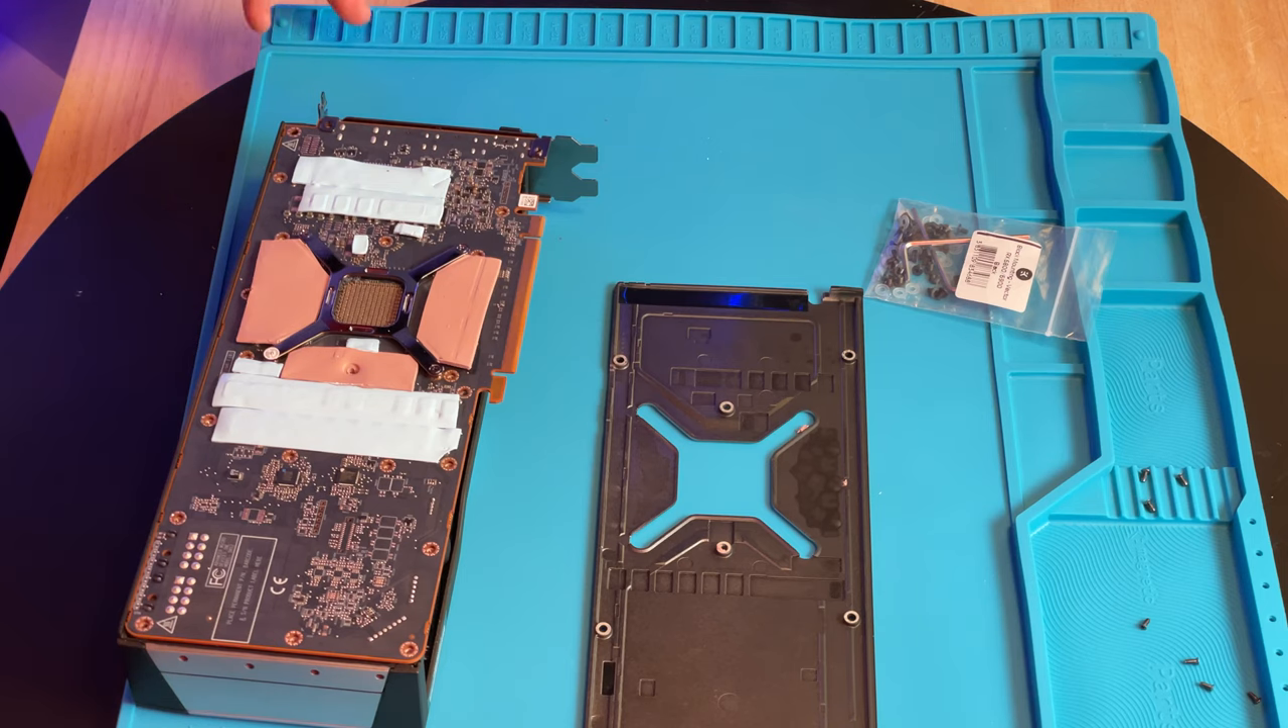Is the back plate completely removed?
Yes.